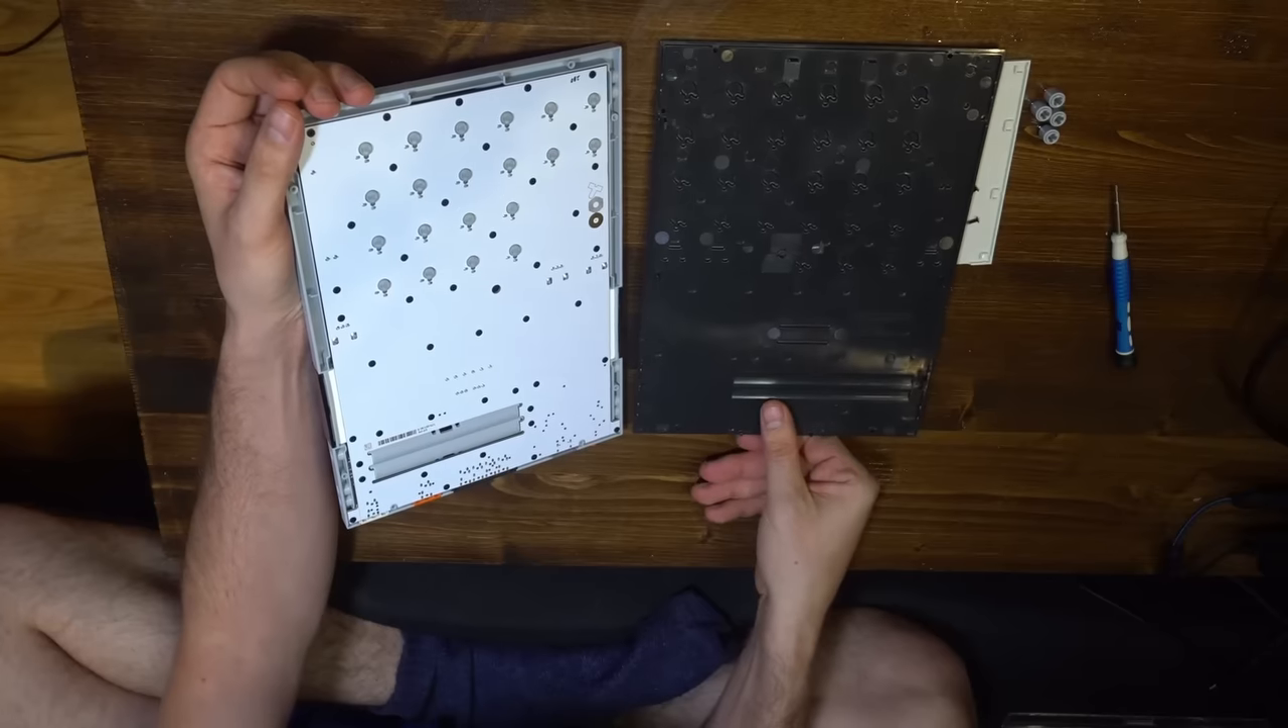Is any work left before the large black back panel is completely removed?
No.